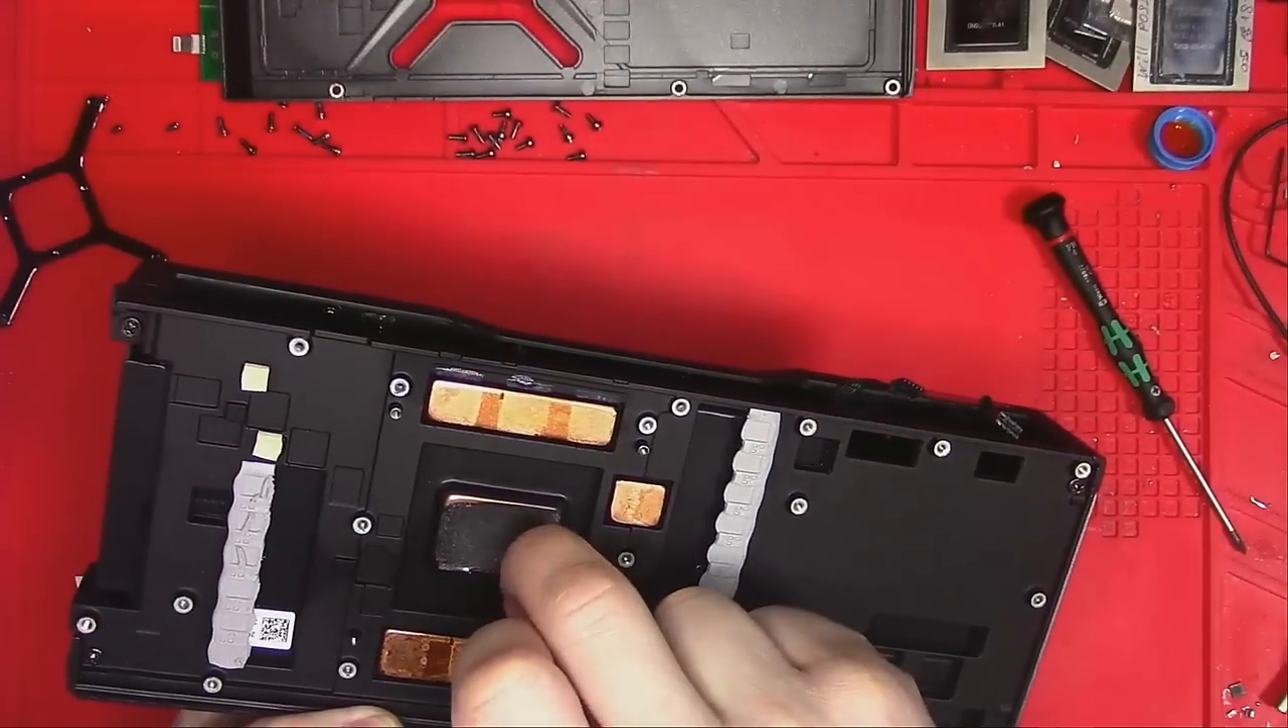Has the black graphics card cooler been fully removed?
Yes.